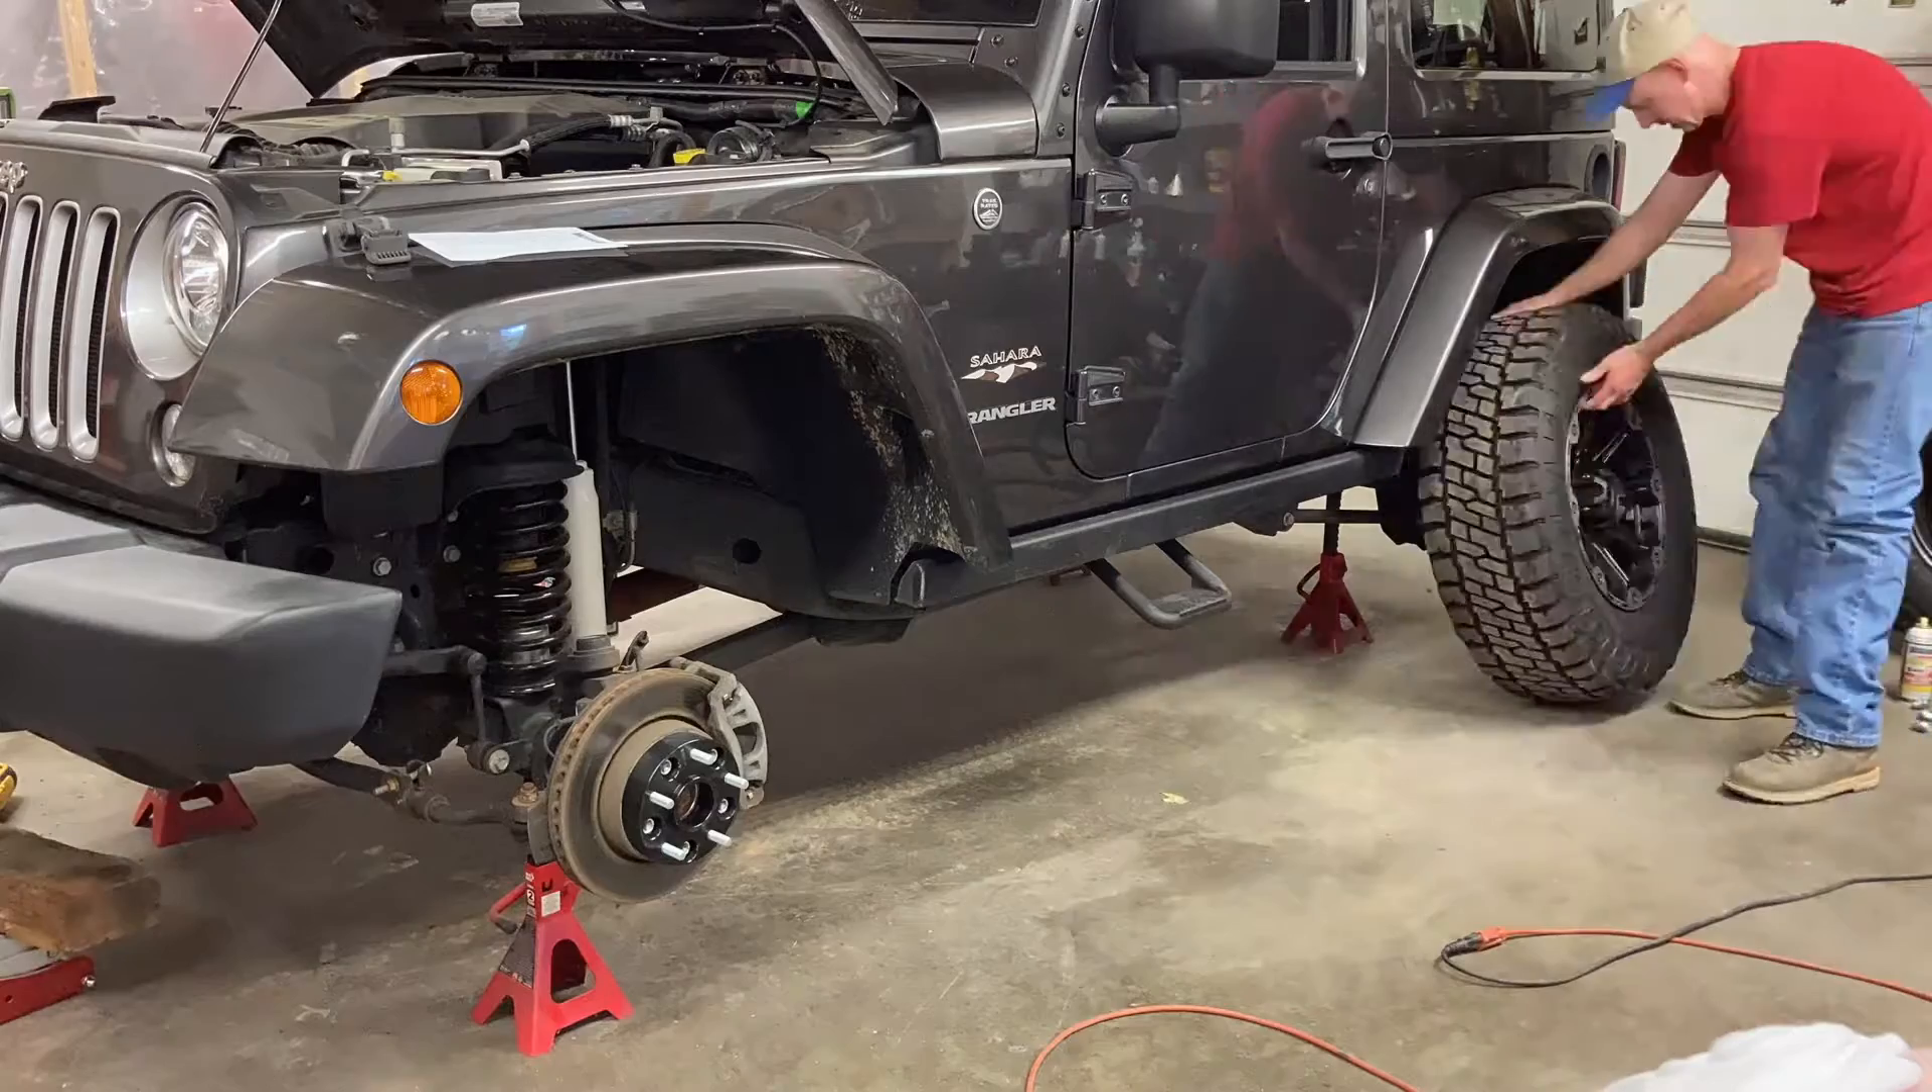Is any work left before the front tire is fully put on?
Yes.